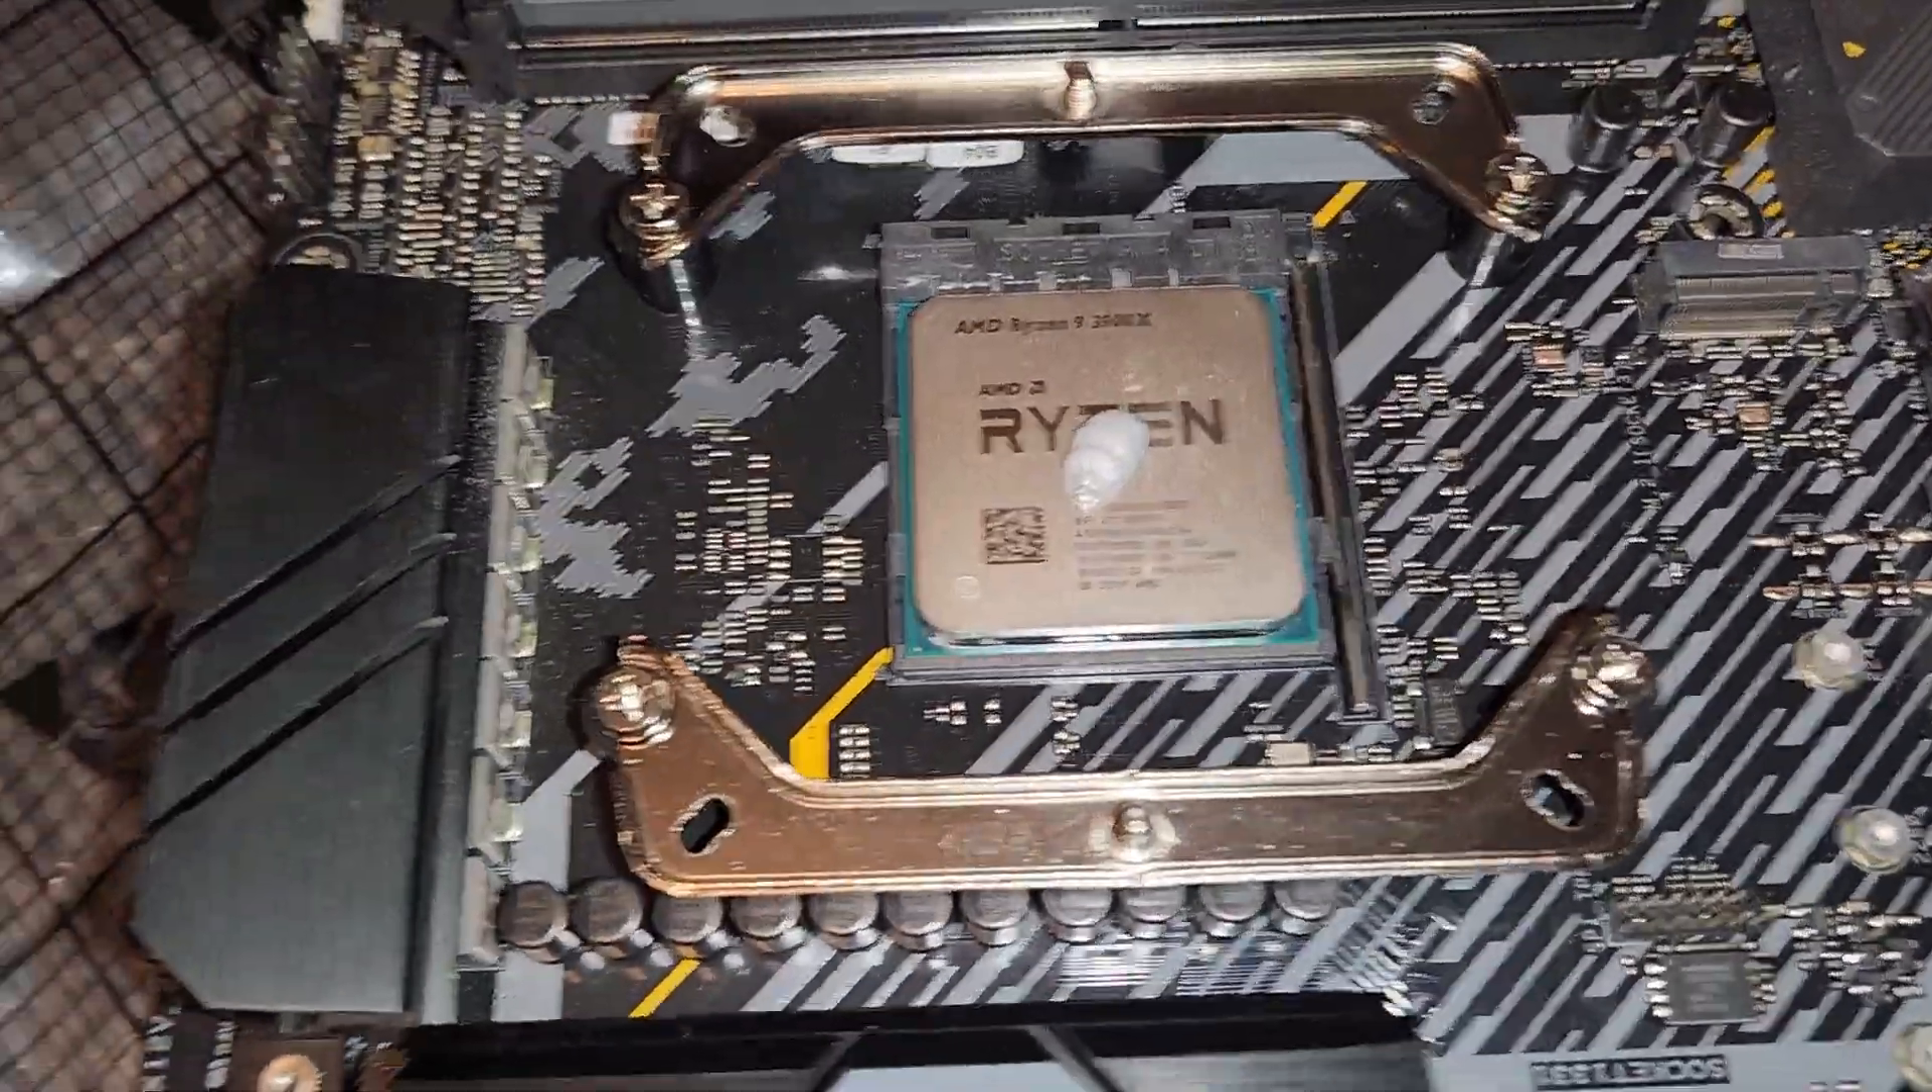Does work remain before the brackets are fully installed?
No.